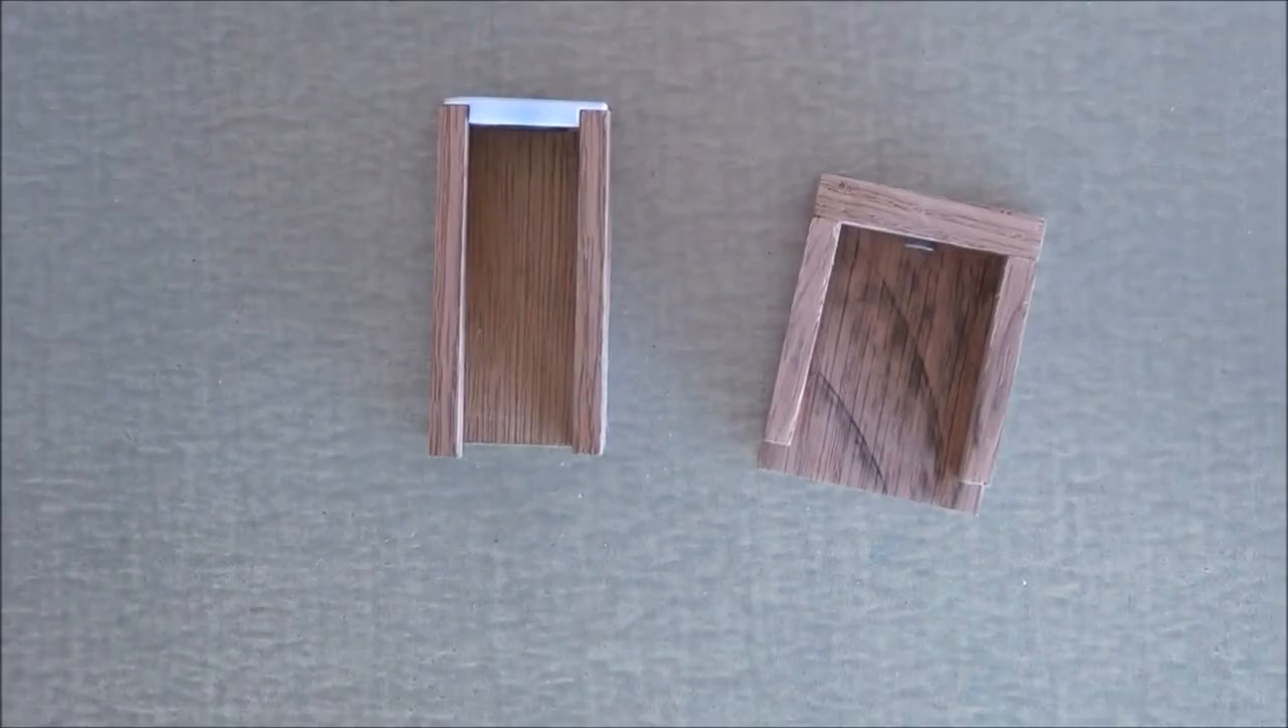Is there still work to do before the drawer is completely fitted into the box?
Yes.